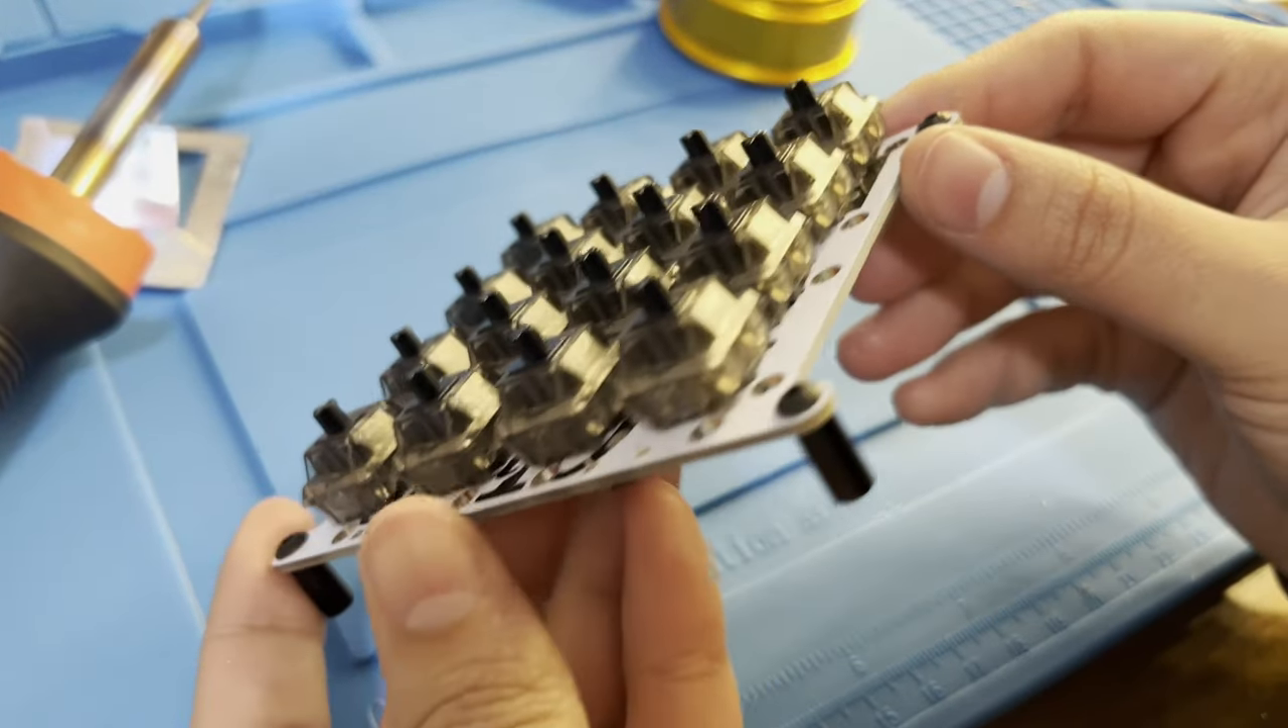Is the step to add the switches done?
Yes.